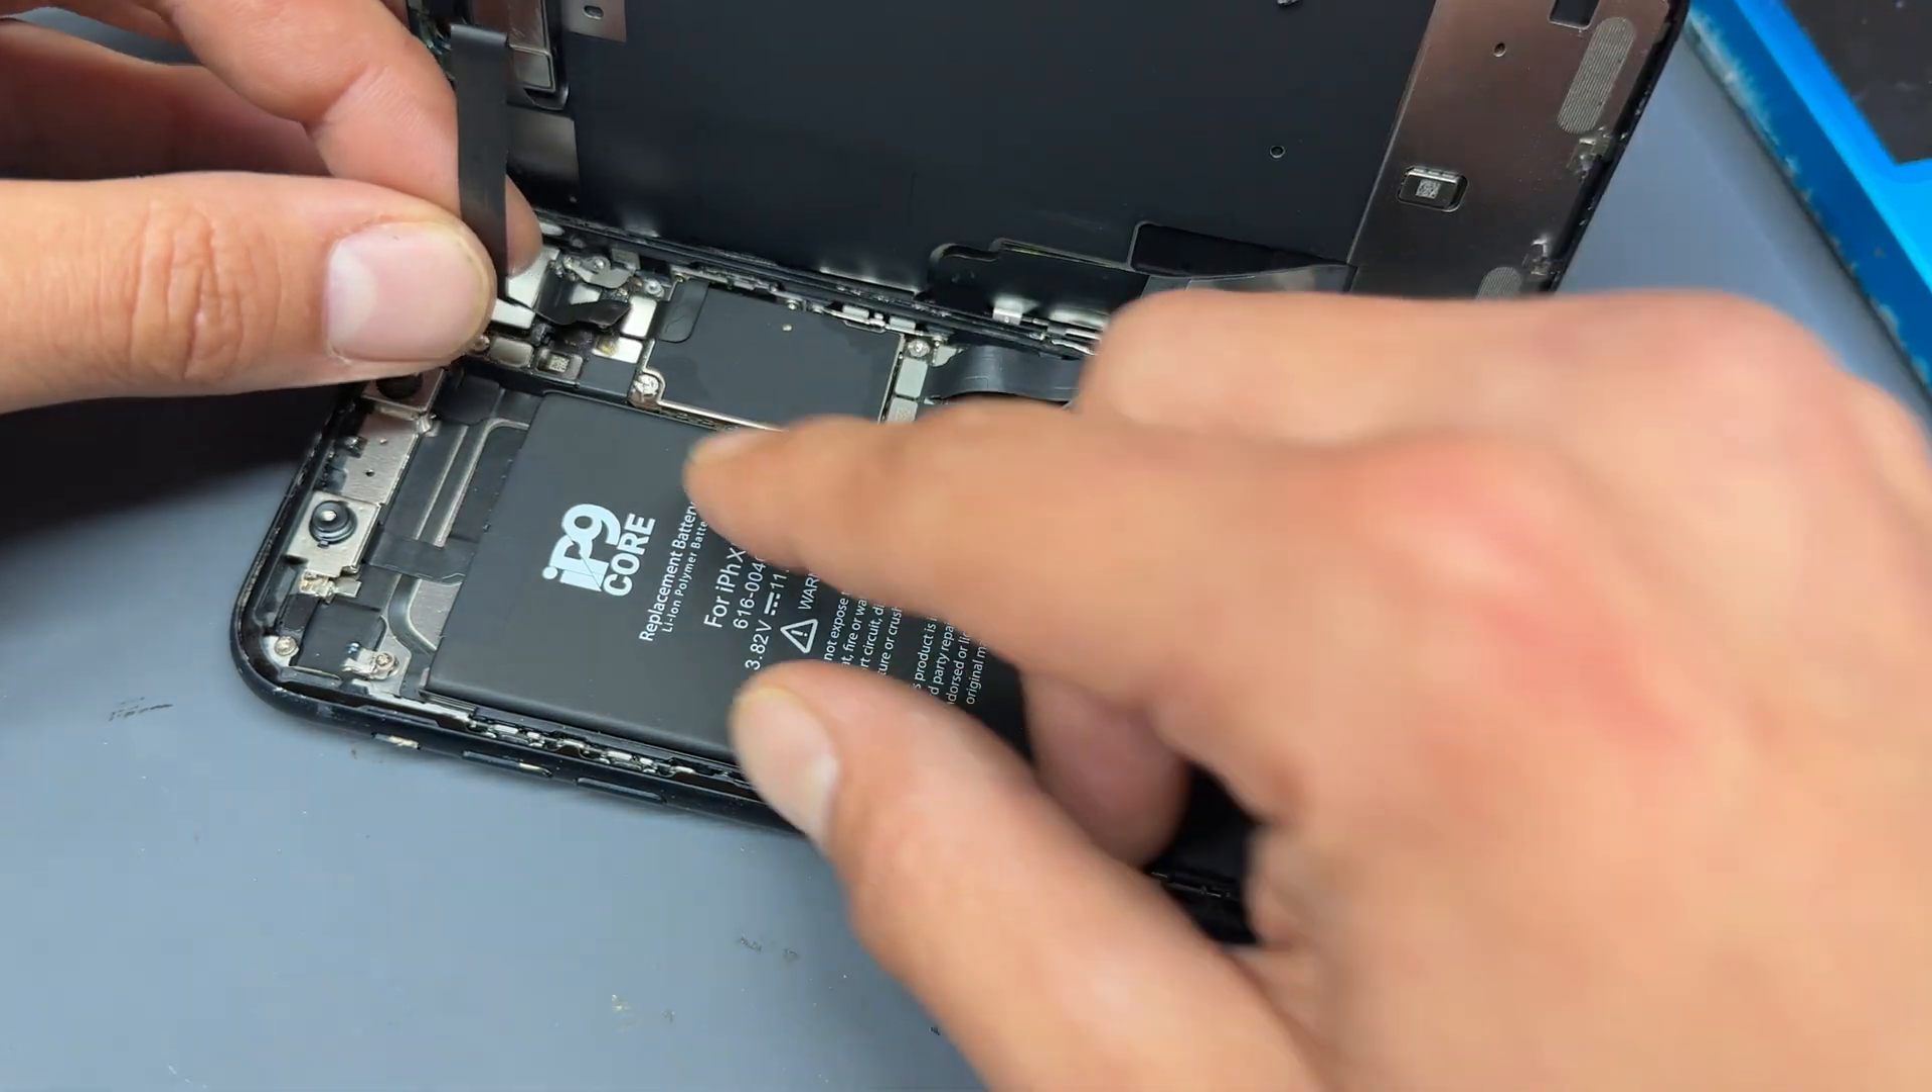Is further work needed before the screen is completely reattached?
Yes.